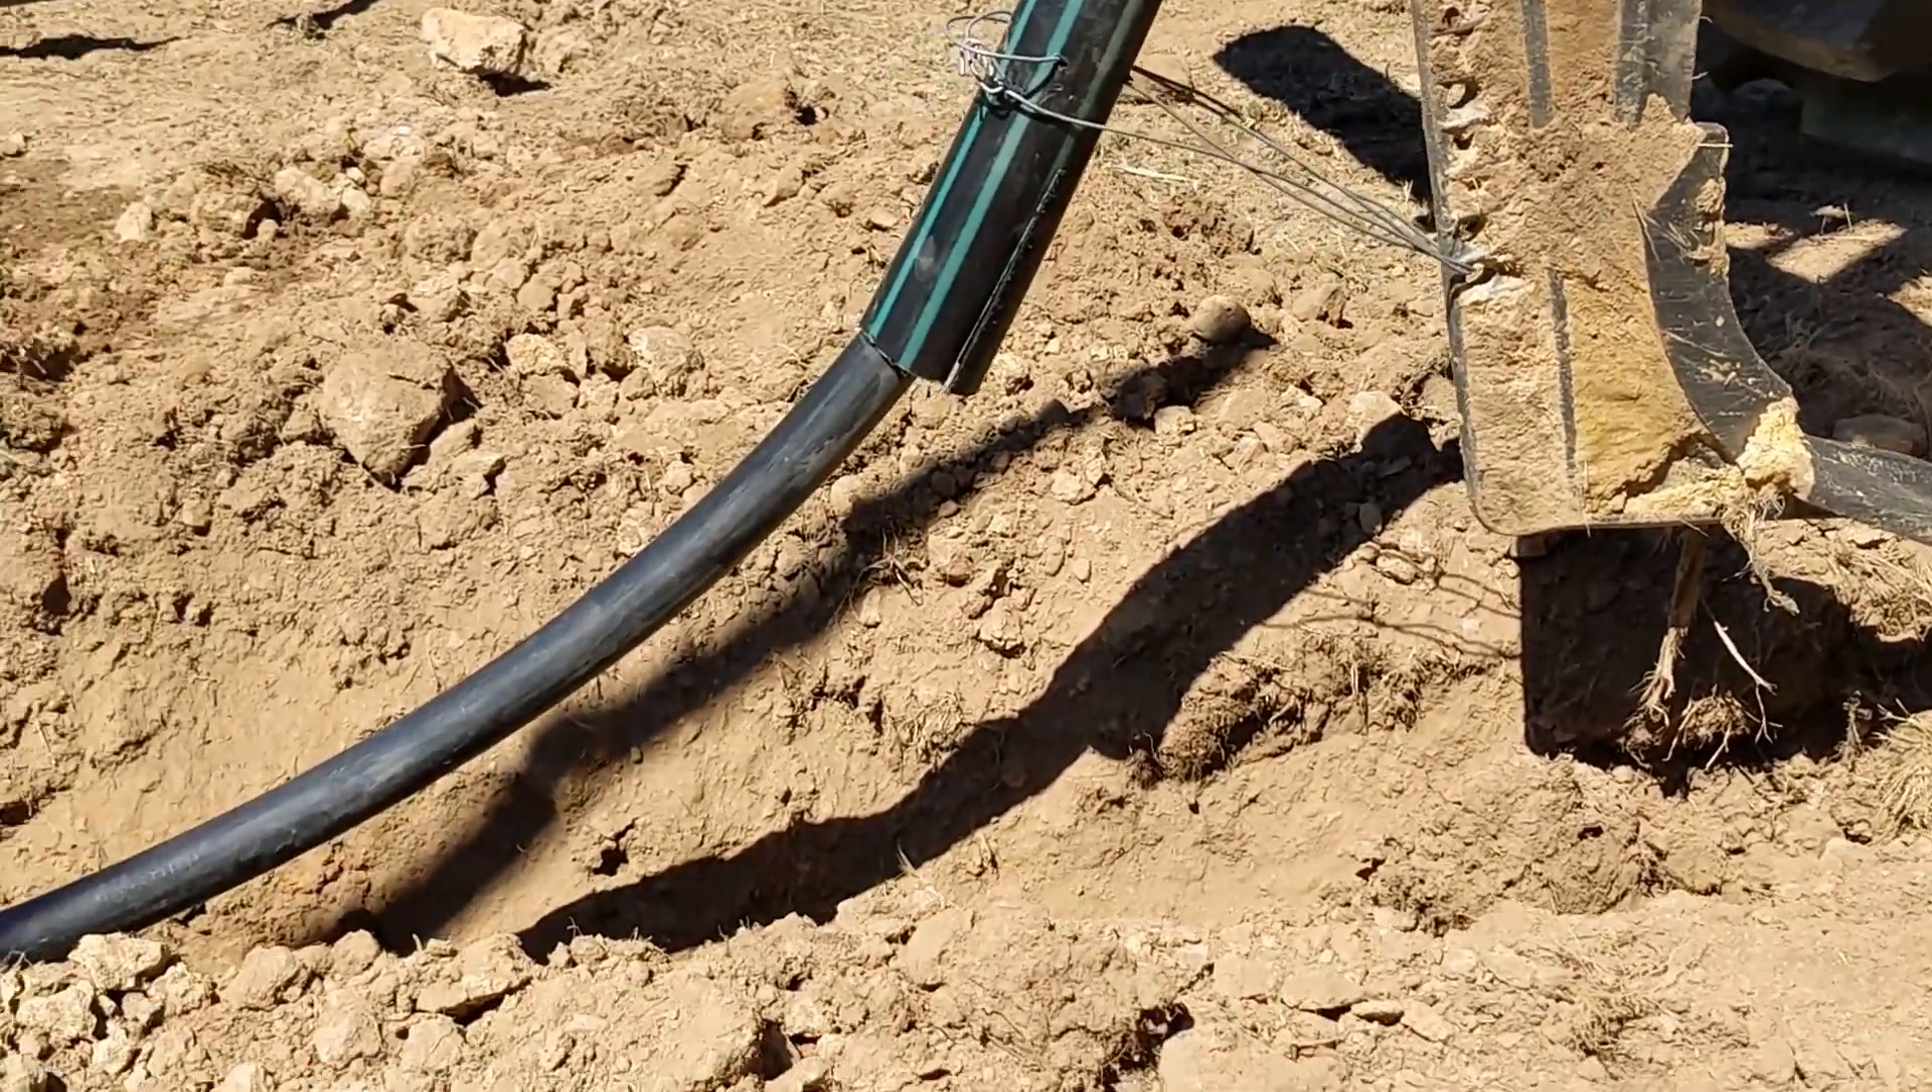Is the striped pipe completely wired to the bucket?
Yes.